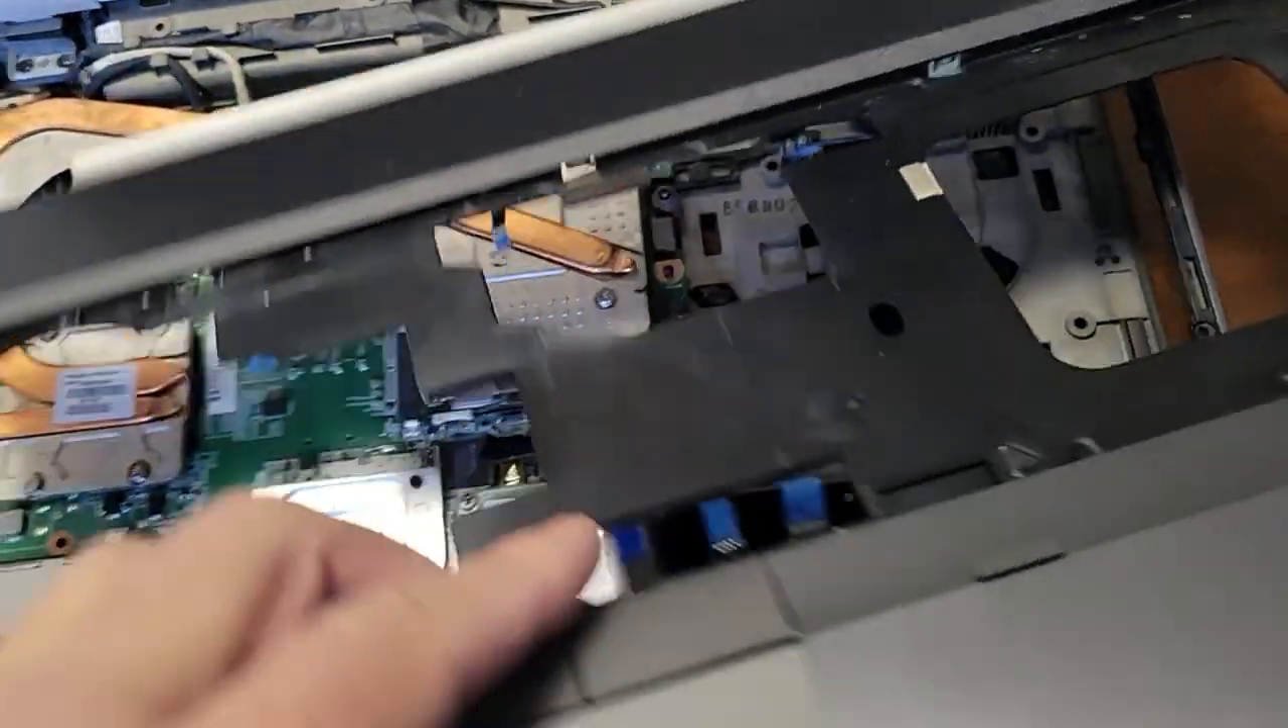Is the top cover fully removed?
No.